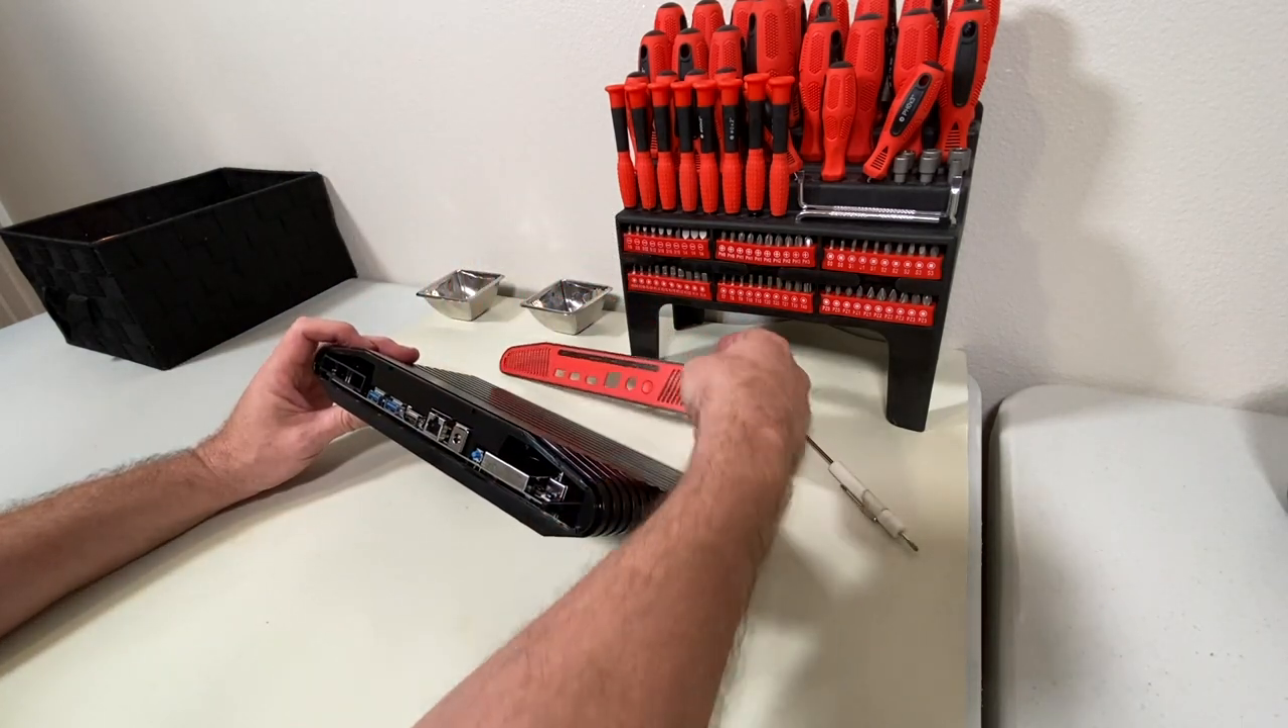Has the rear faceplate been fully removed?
Yes.